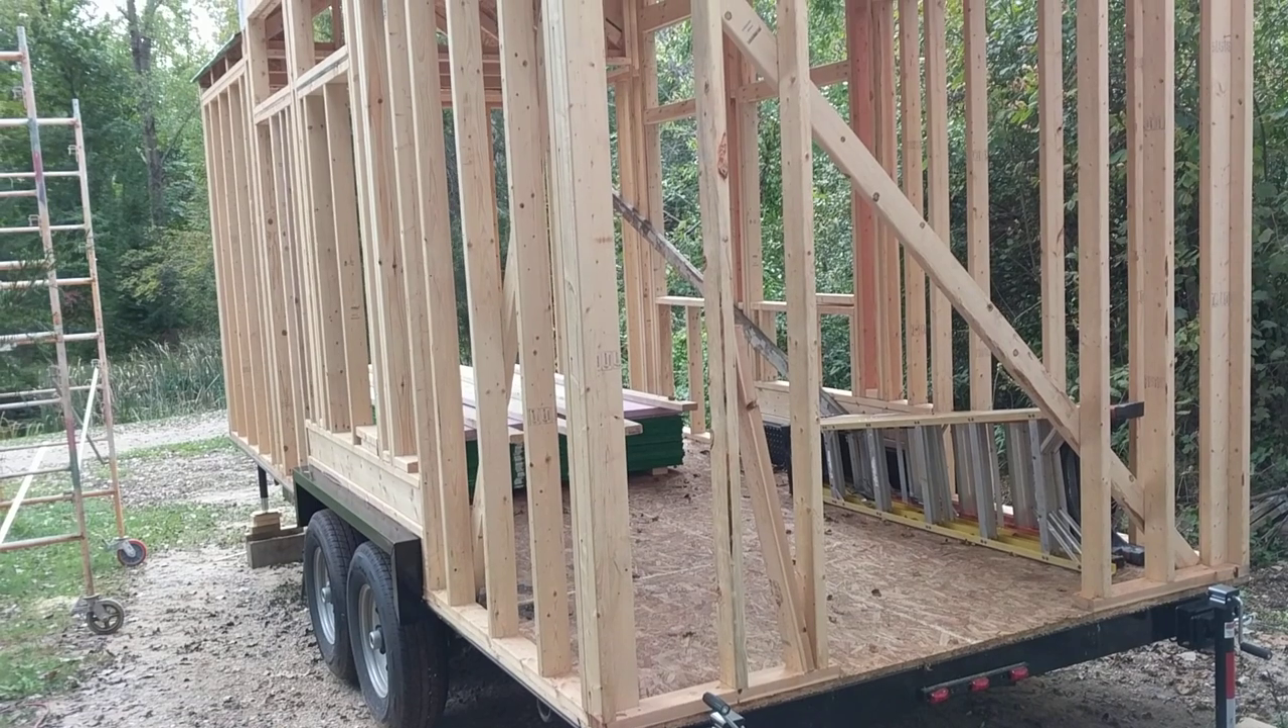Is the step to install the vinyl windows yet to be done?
Yes.